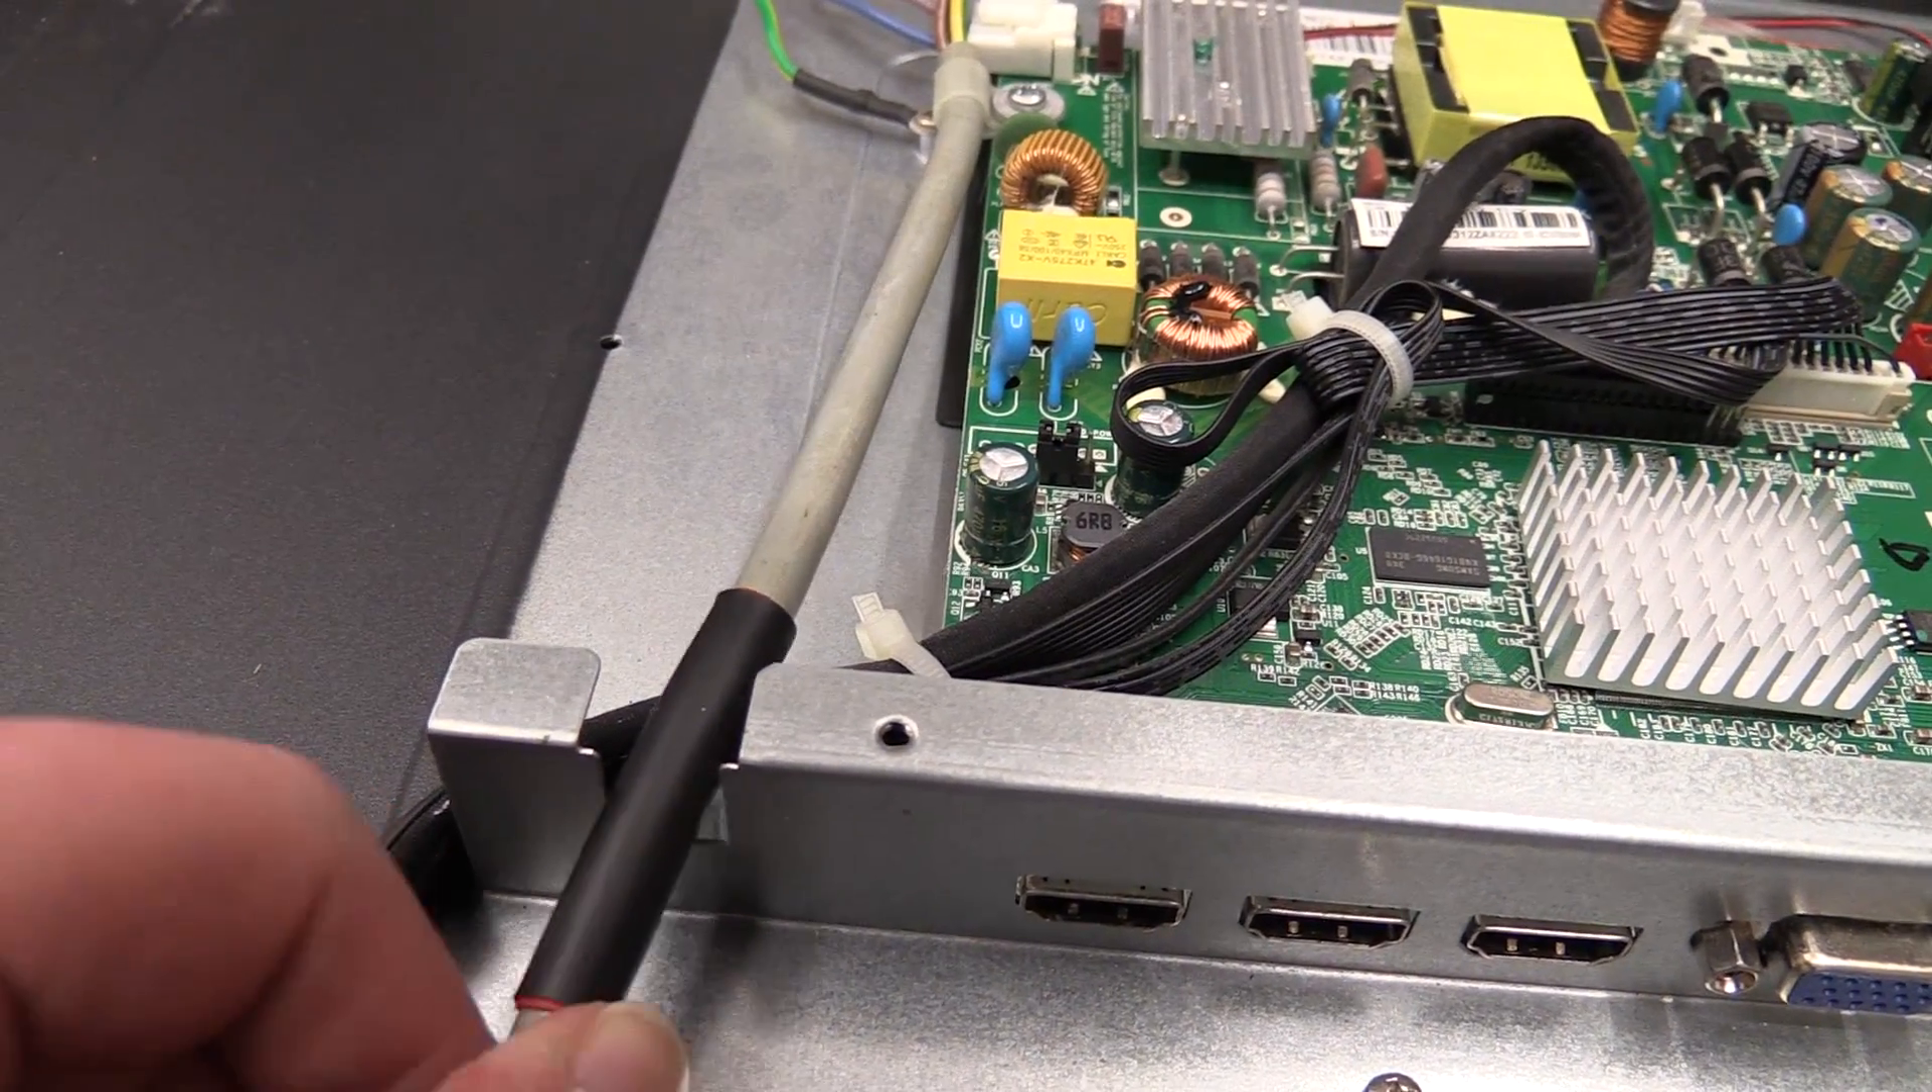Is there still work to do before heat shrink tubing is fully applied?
No.